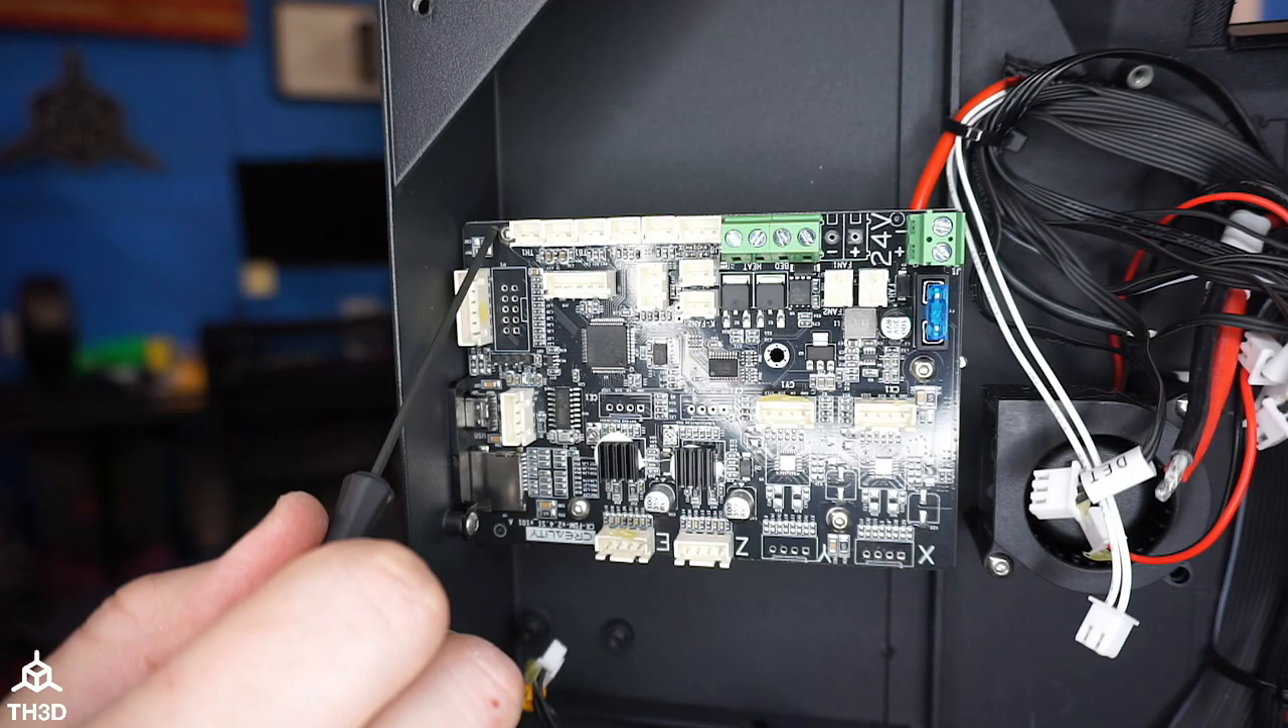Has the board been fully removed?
No.